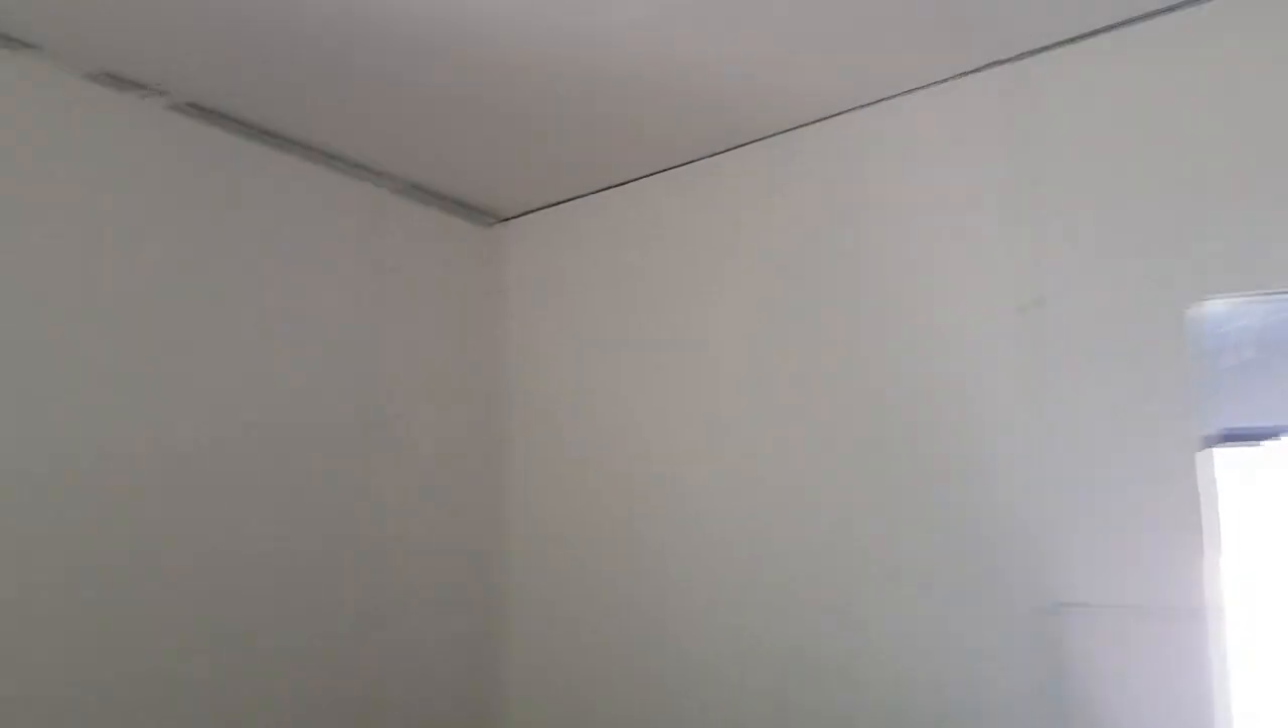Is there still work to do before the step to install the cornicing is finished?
Yes.